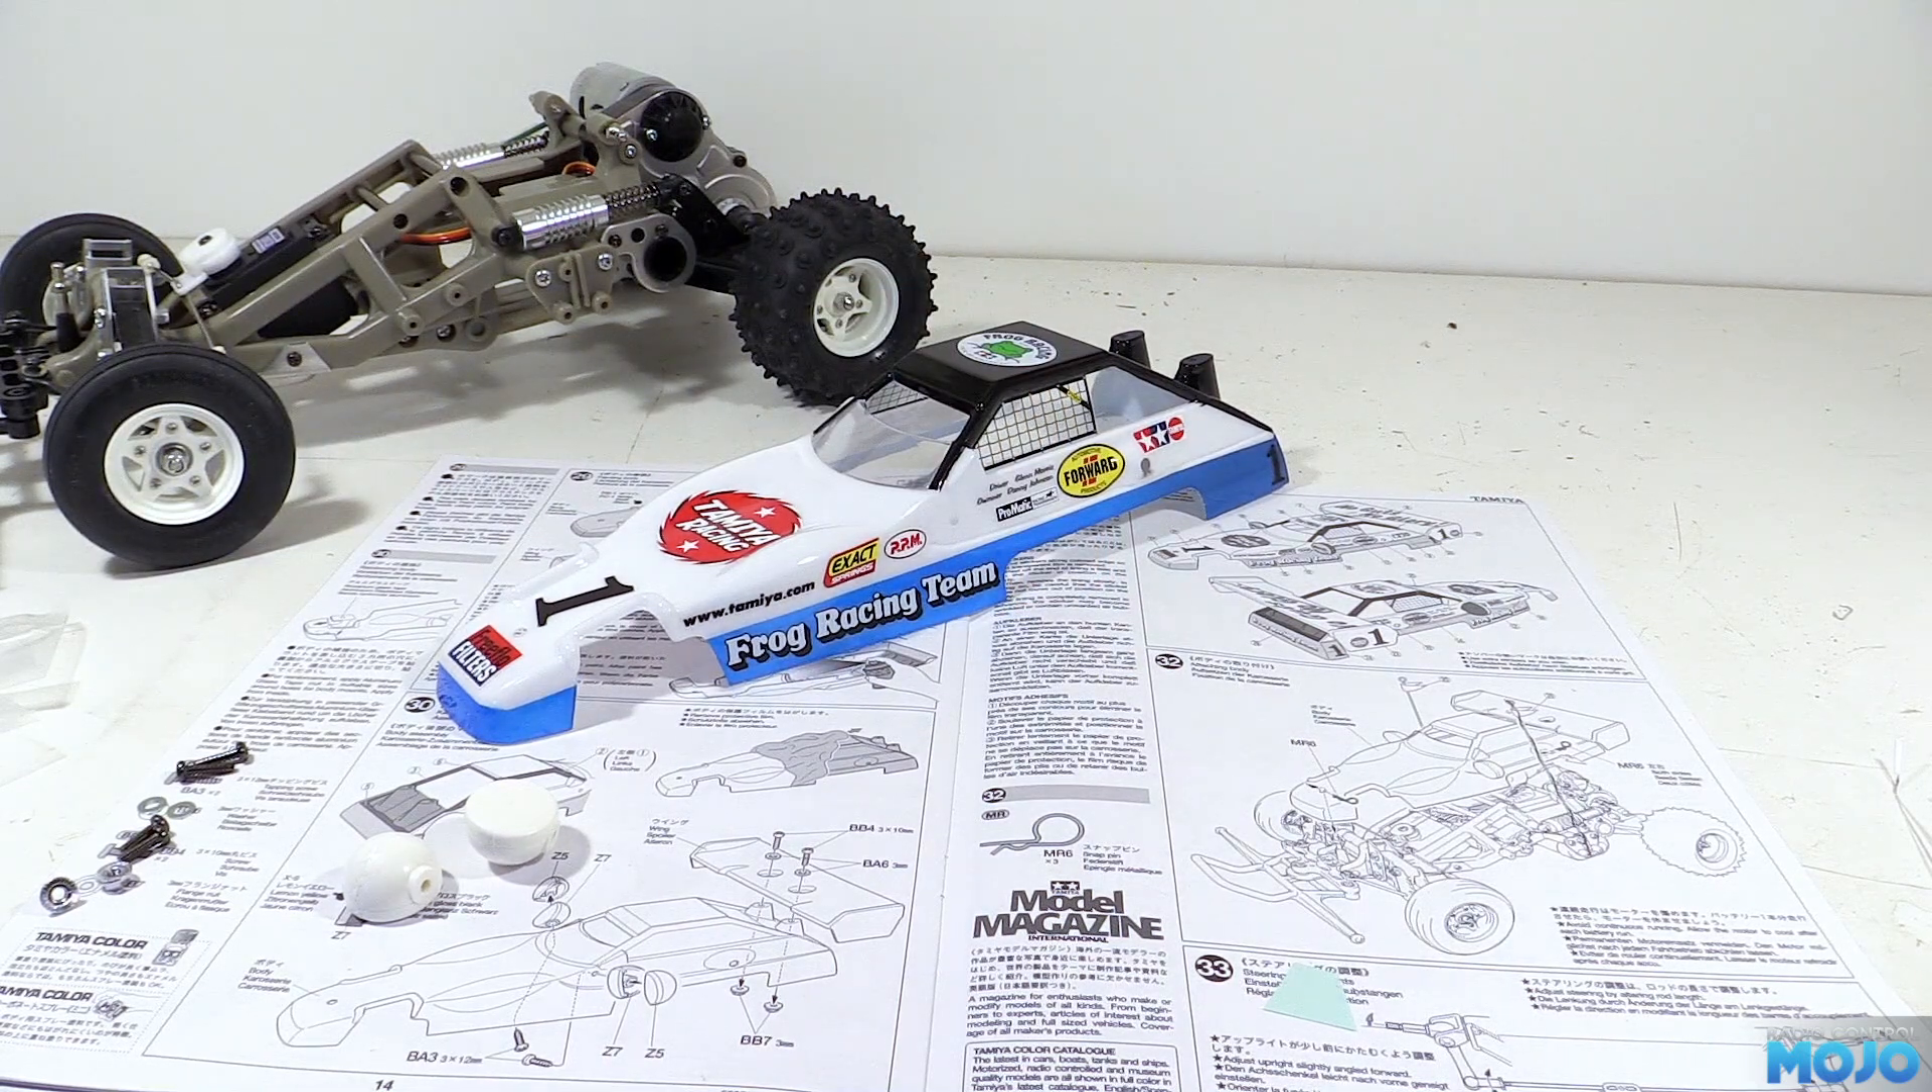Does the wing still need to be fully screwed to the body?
Yes.